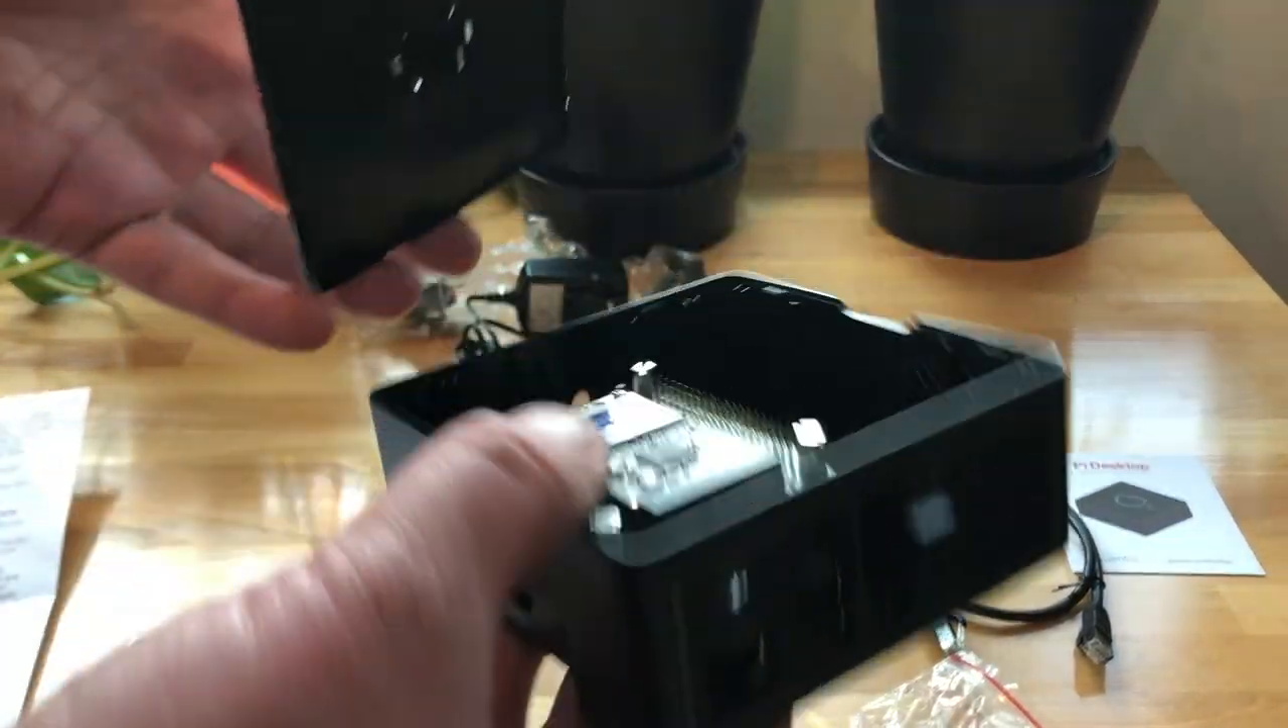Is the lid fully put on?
No.